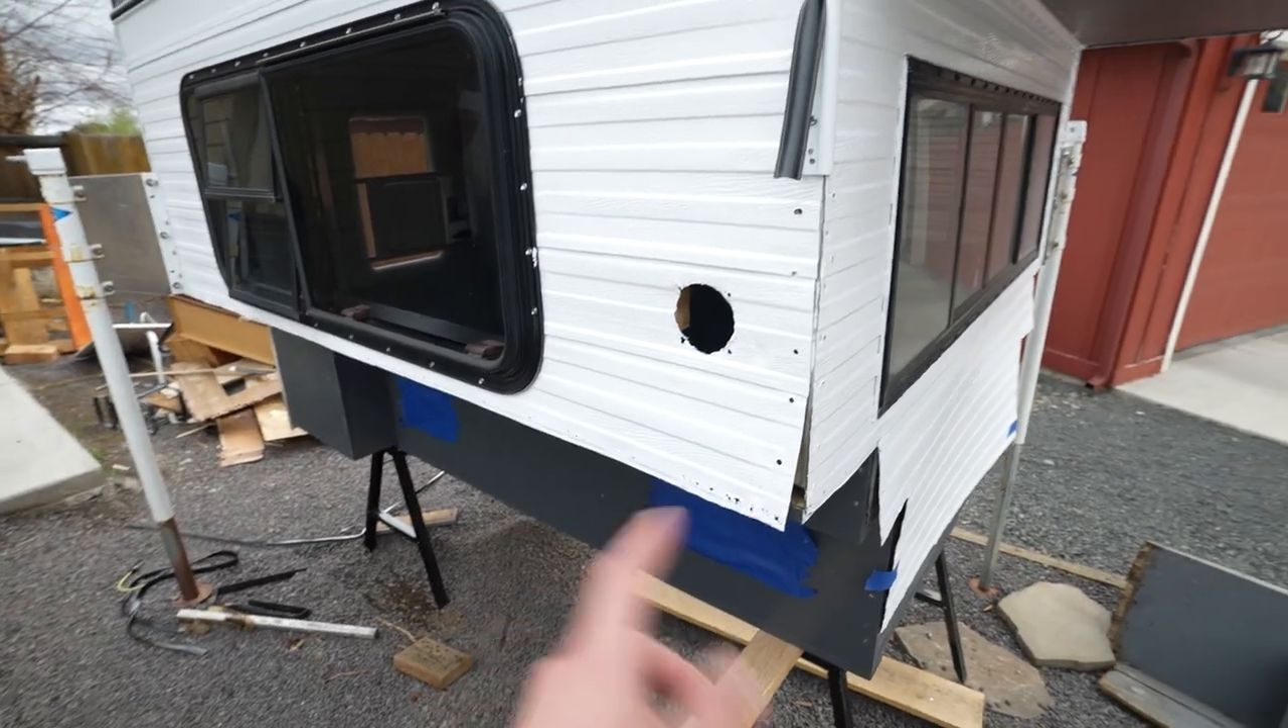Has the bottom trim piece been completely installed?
No.